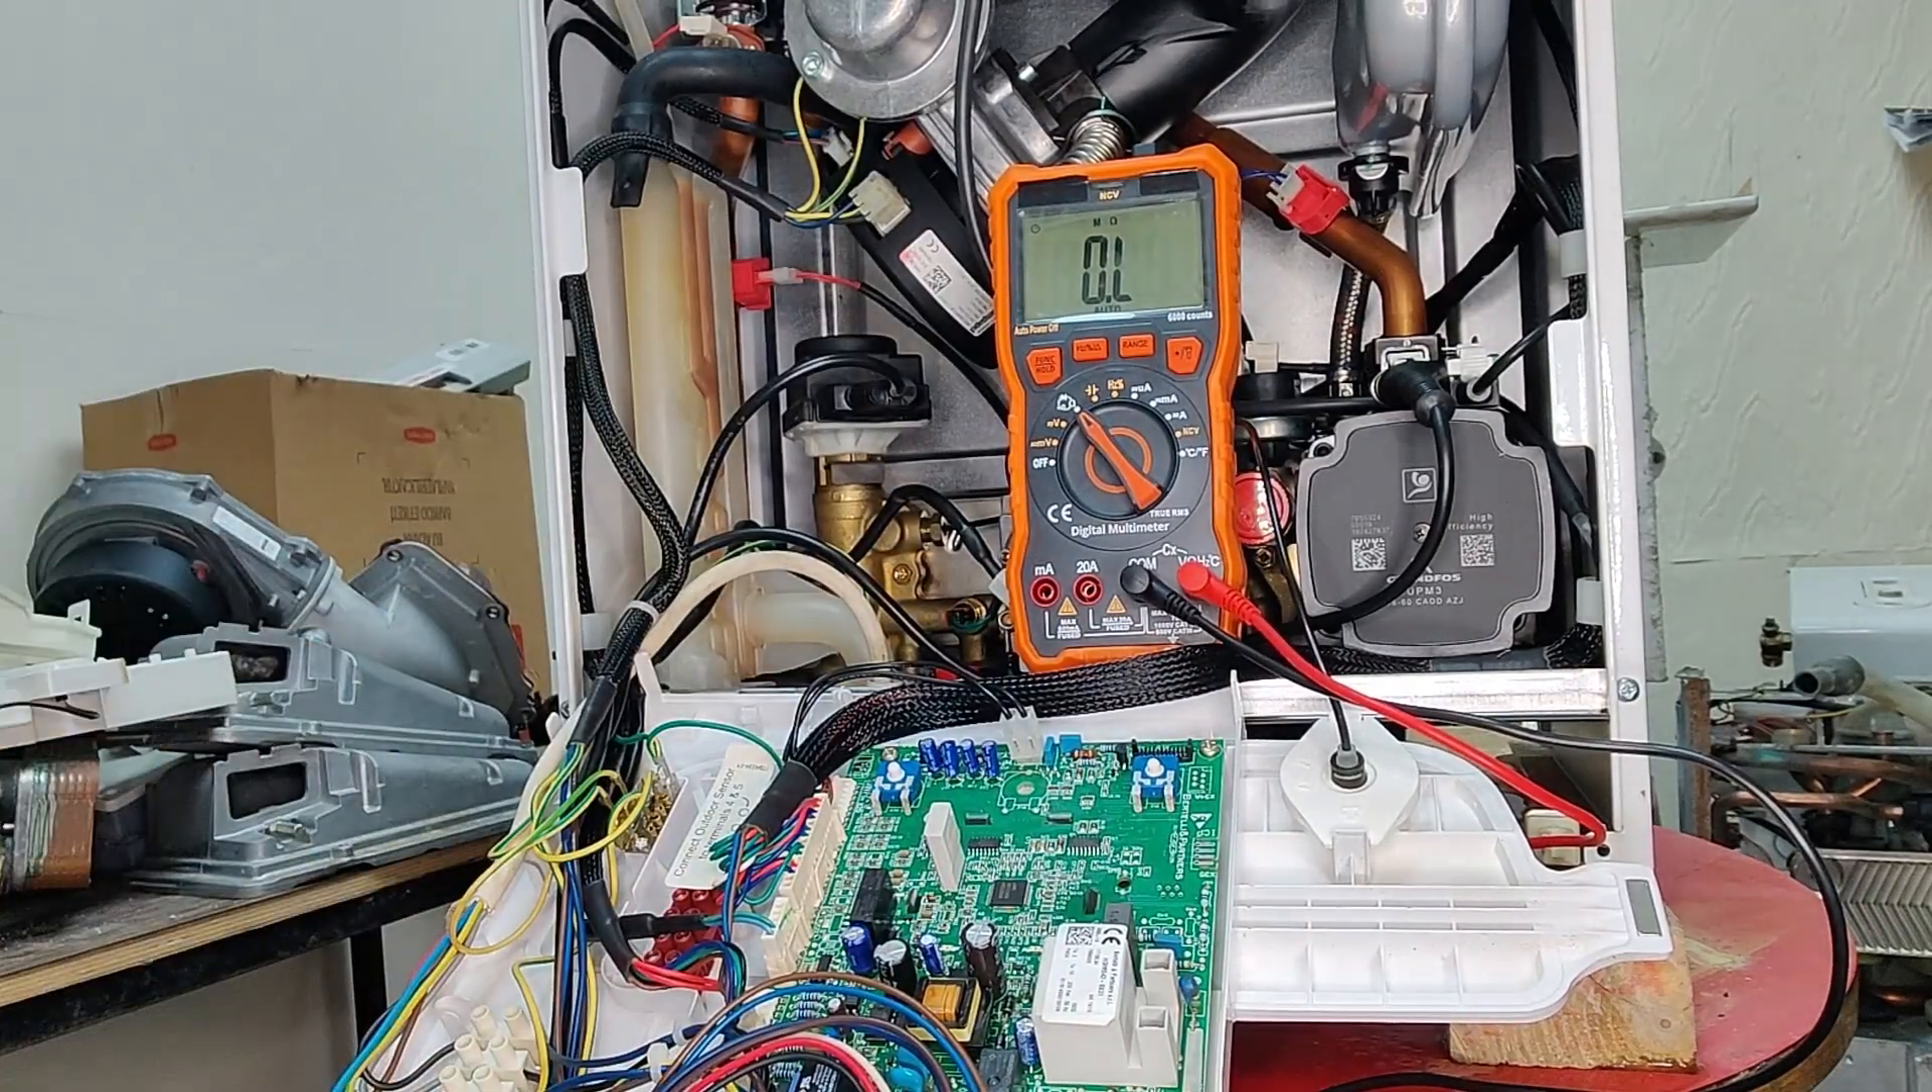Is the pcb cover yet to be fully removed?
No.